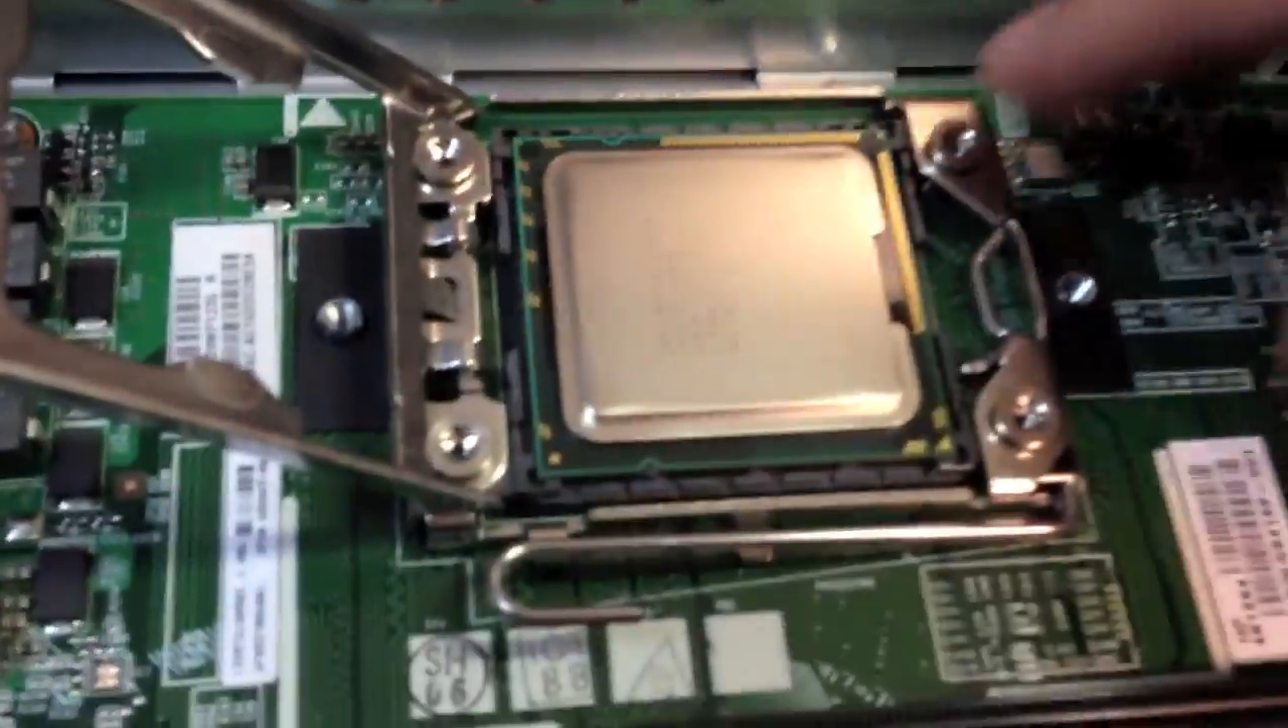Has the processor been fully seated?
Yes.